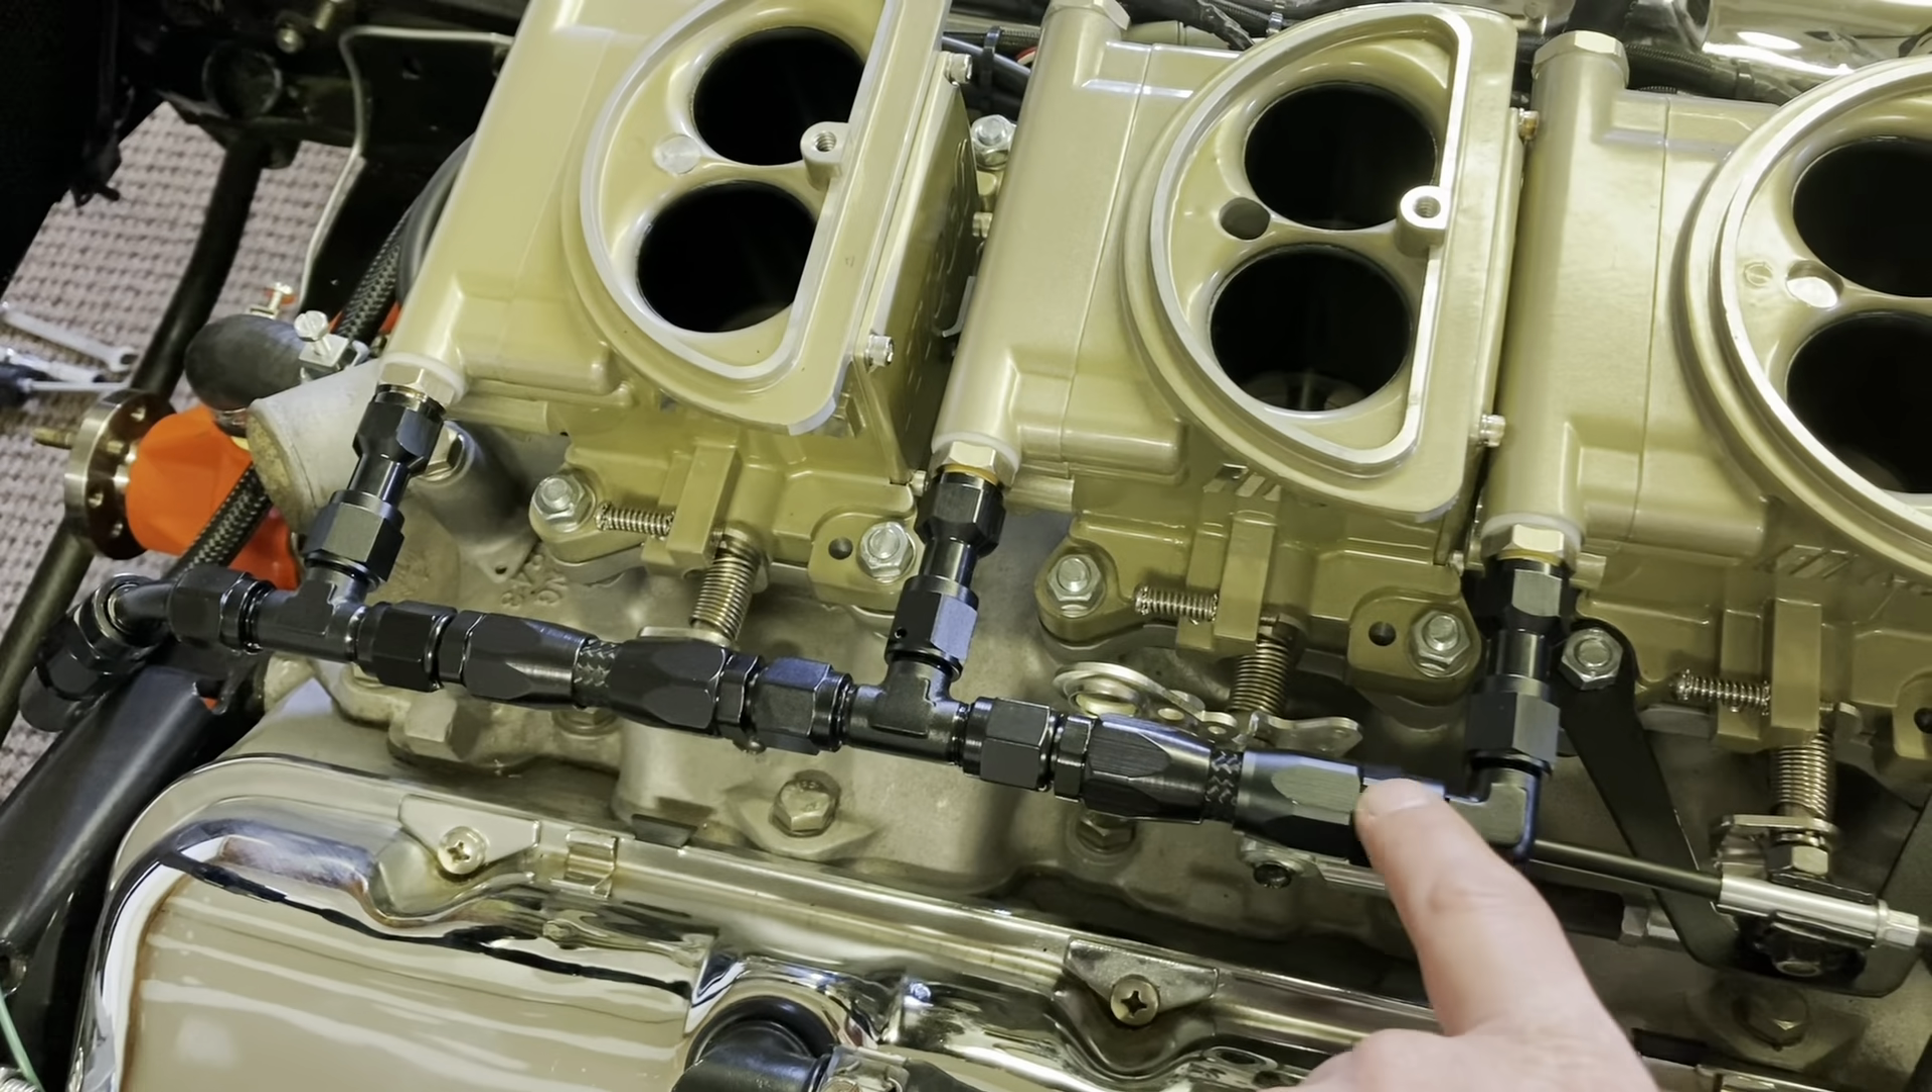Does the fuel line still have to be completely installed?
No.